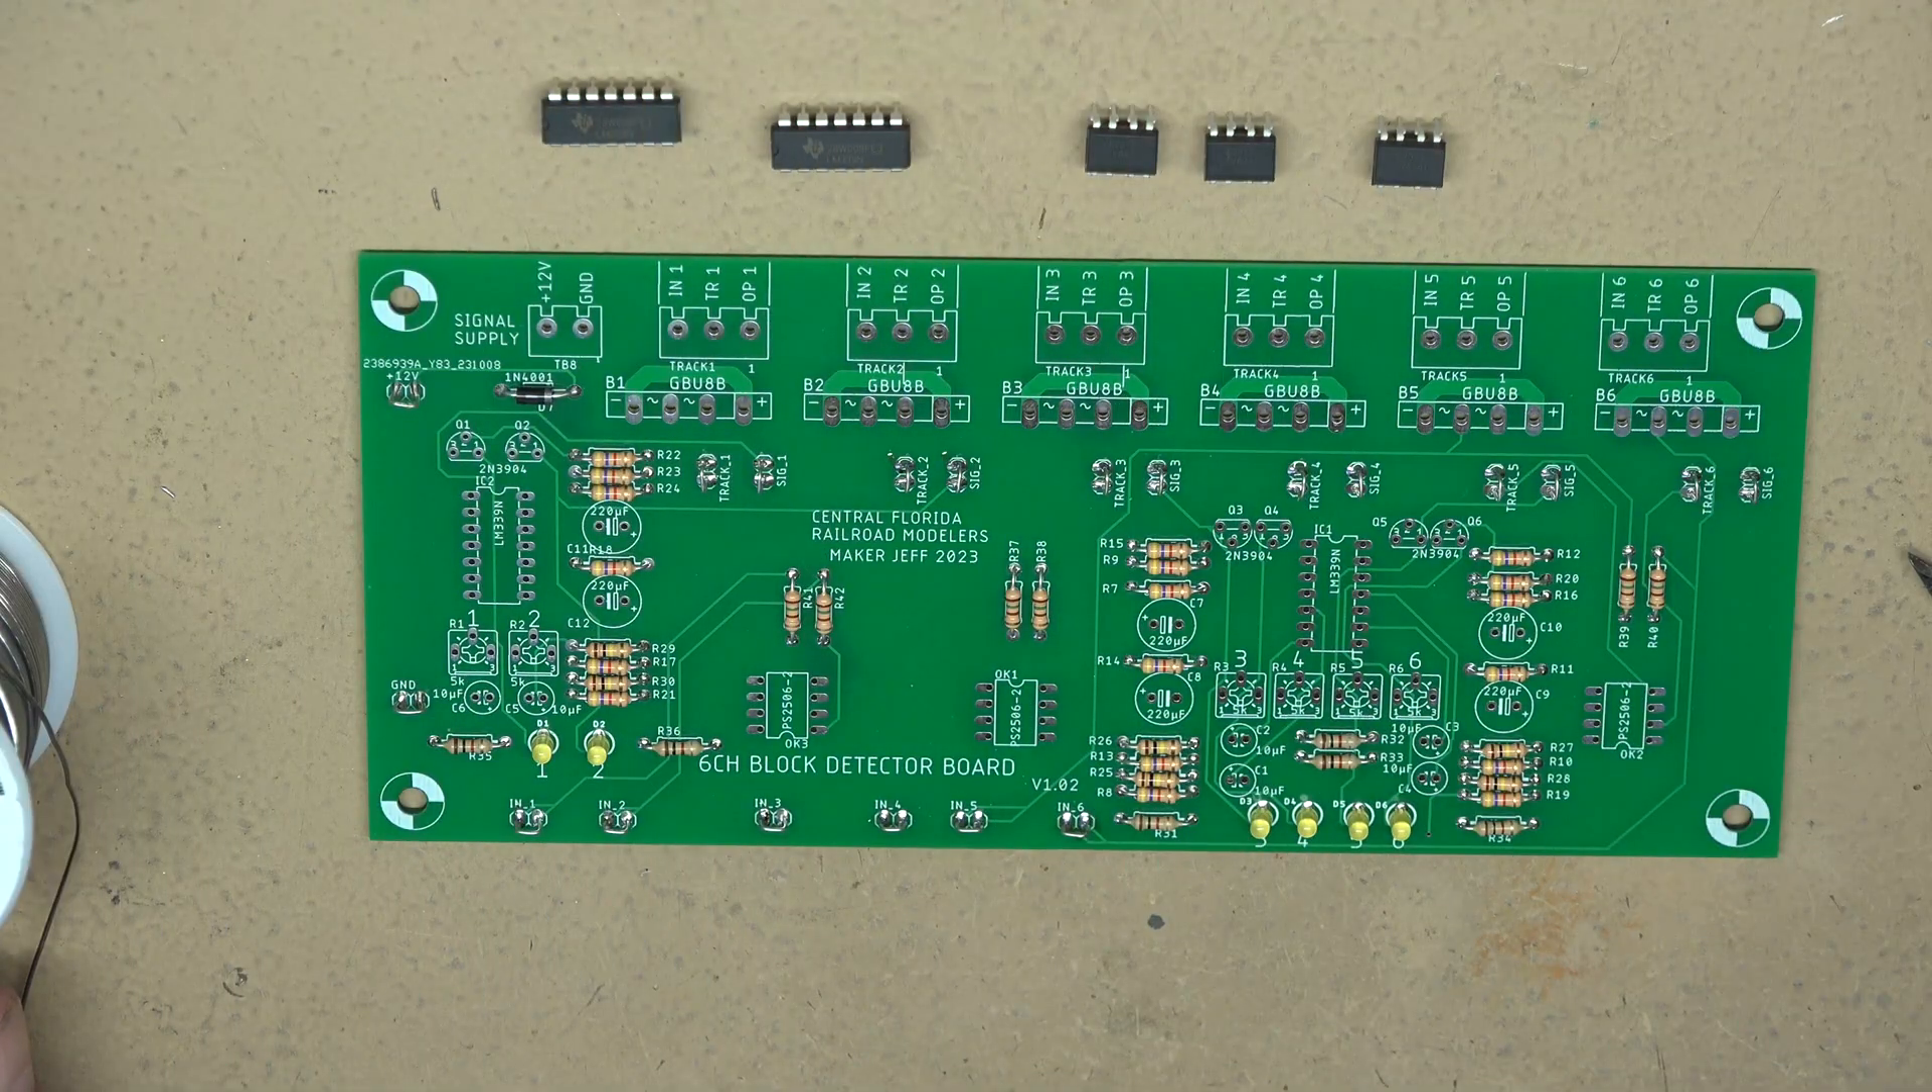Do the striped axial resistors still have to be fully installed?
No.